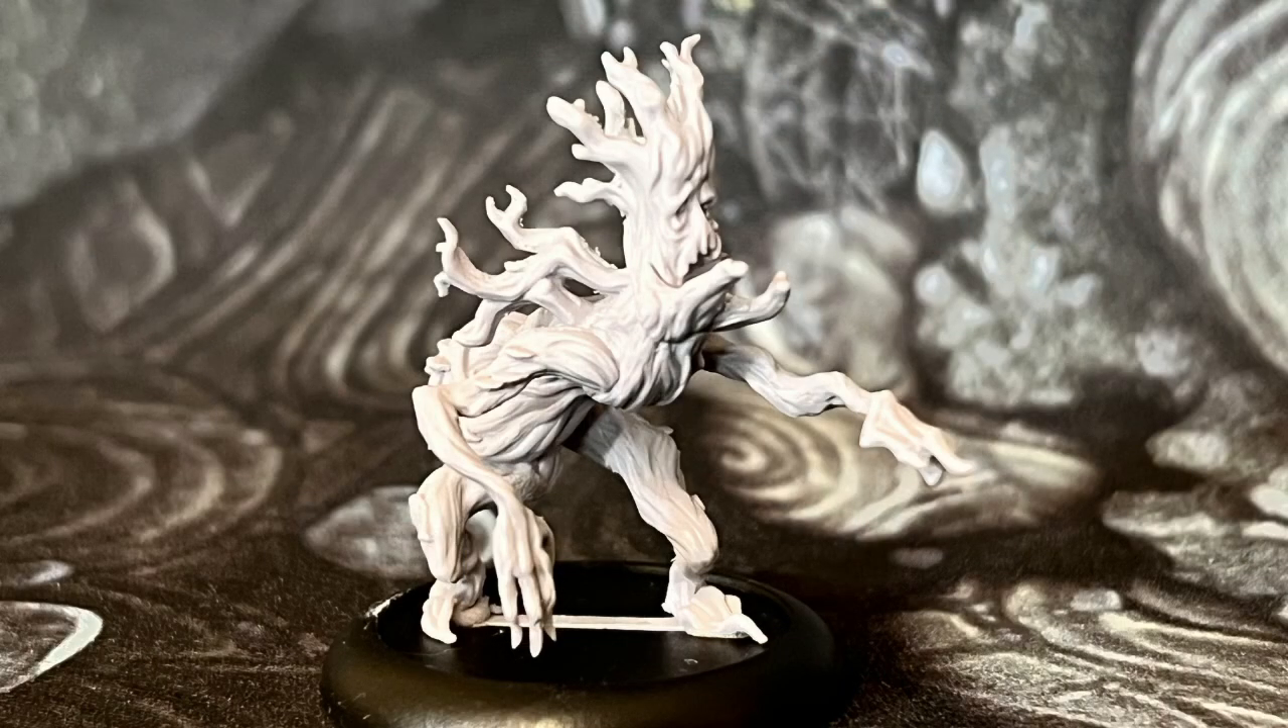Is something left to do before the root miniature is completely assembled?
No.